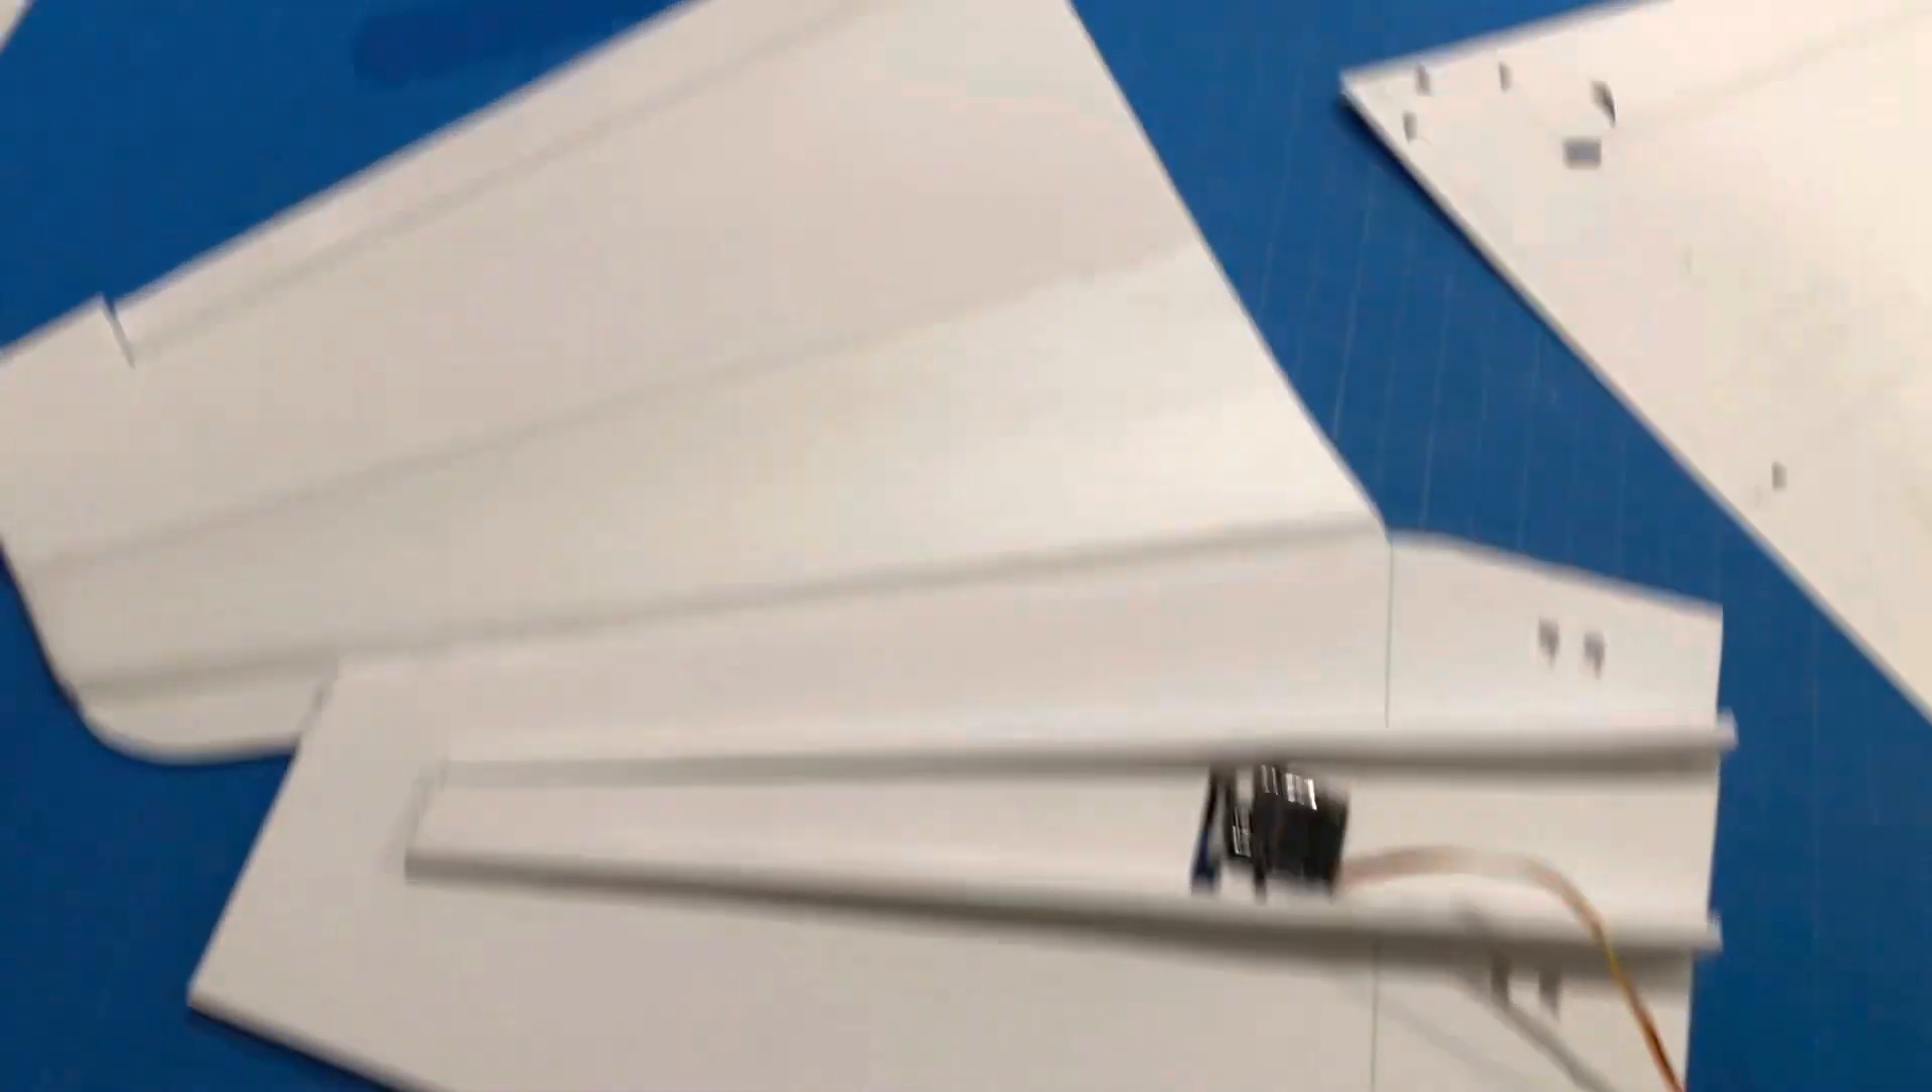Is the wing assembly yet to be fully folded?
Yes.